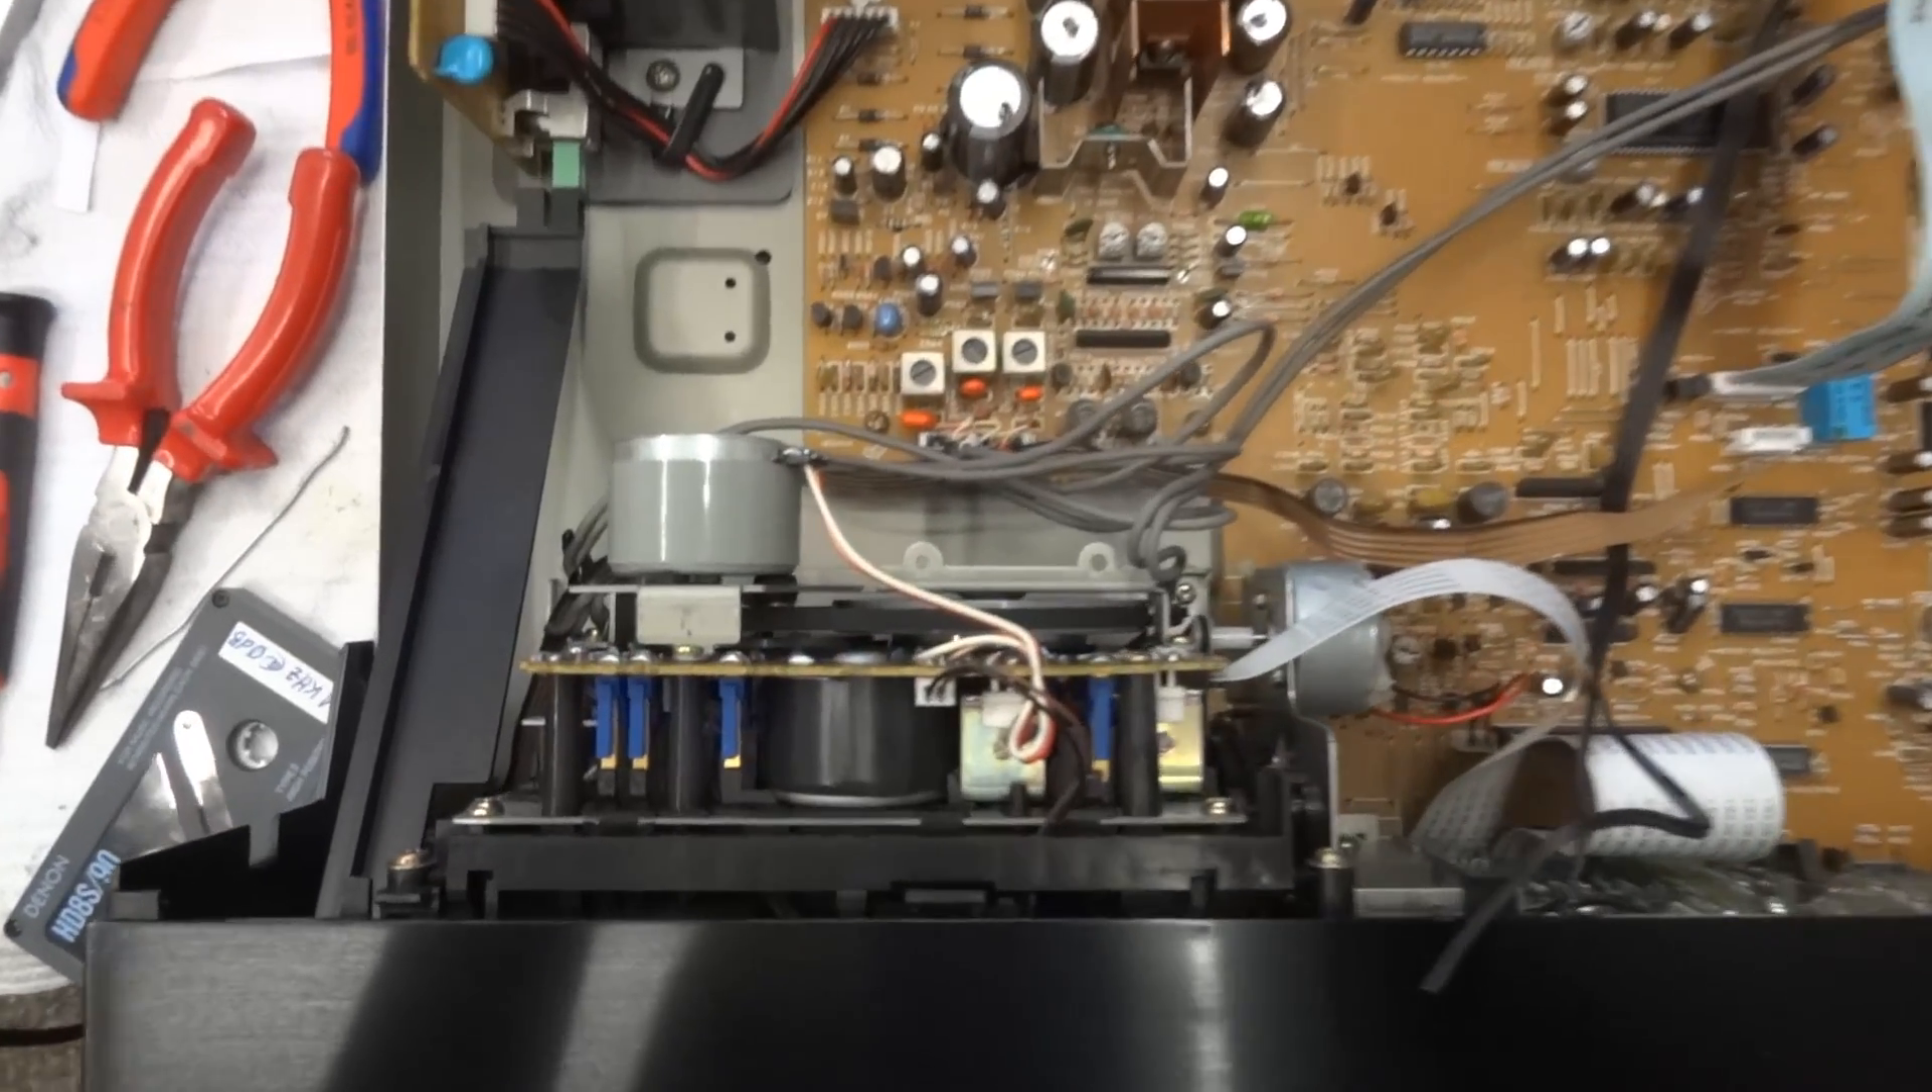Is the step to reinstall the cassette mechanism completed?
Yes.